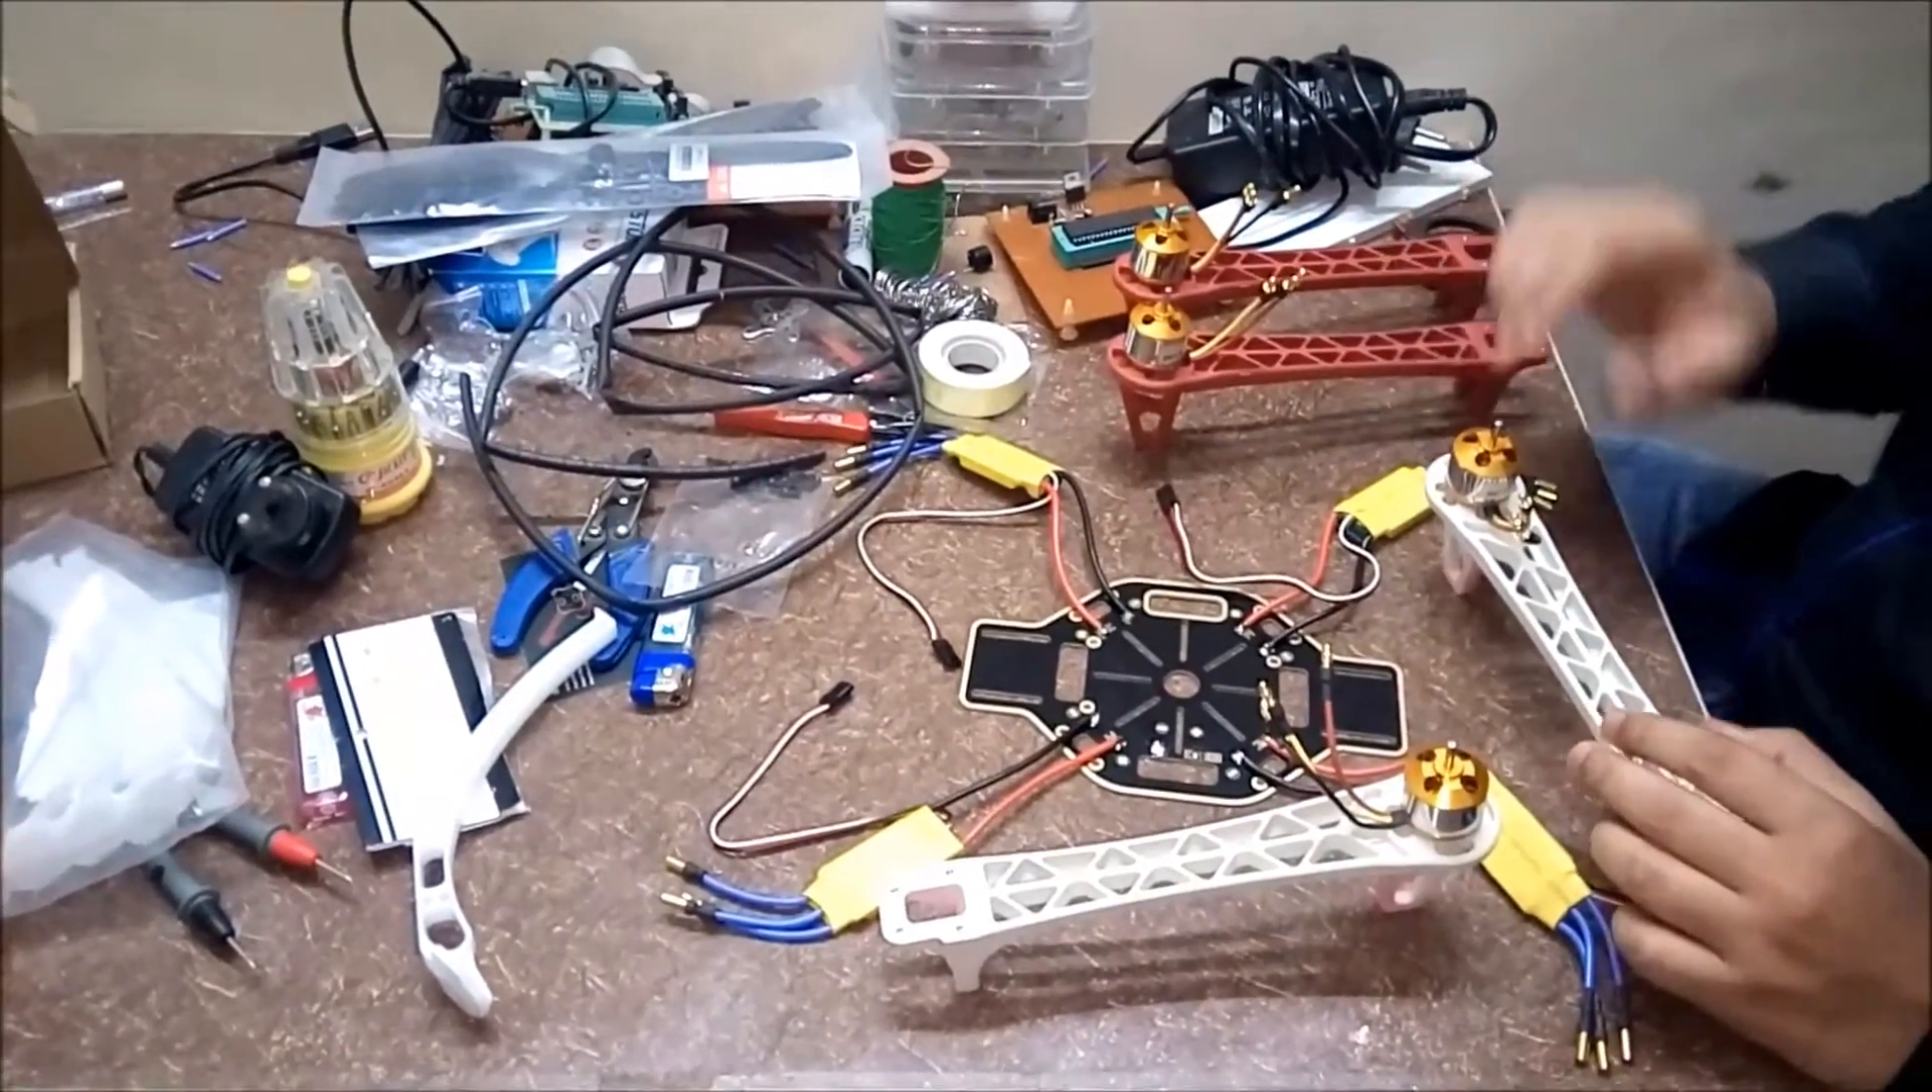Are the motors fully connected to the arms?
Yes.